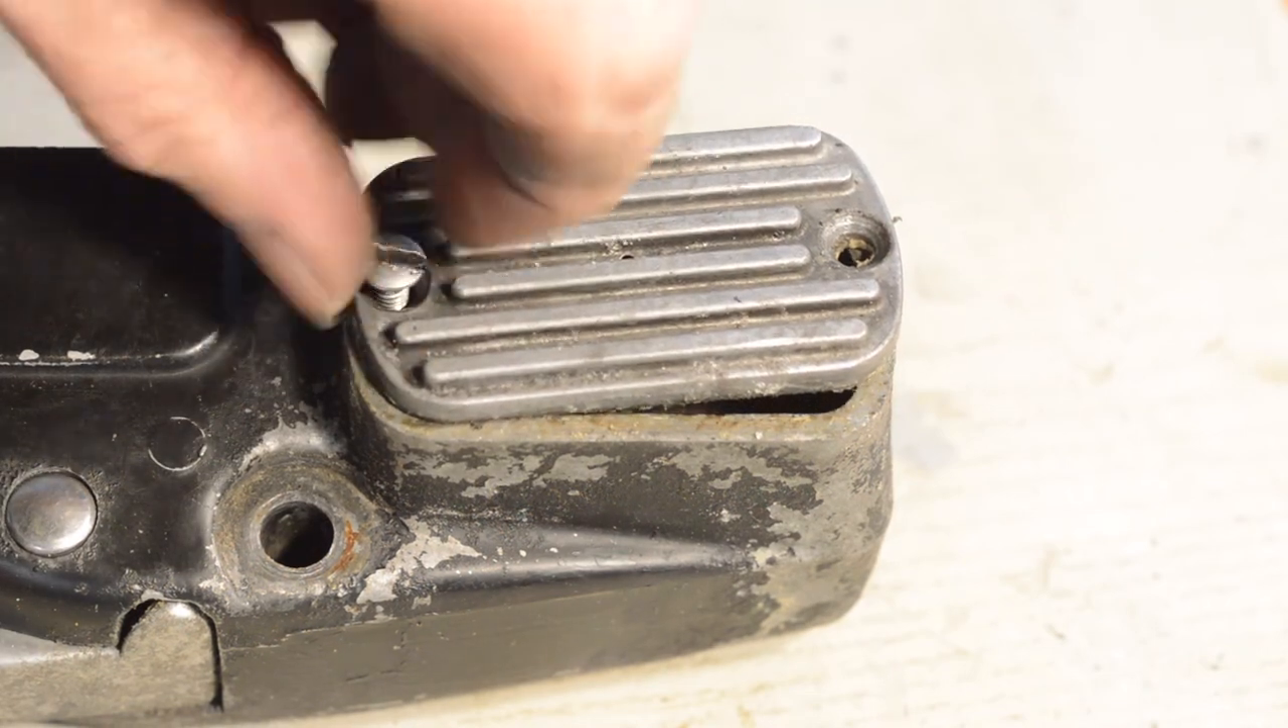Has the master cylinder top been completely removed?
No.